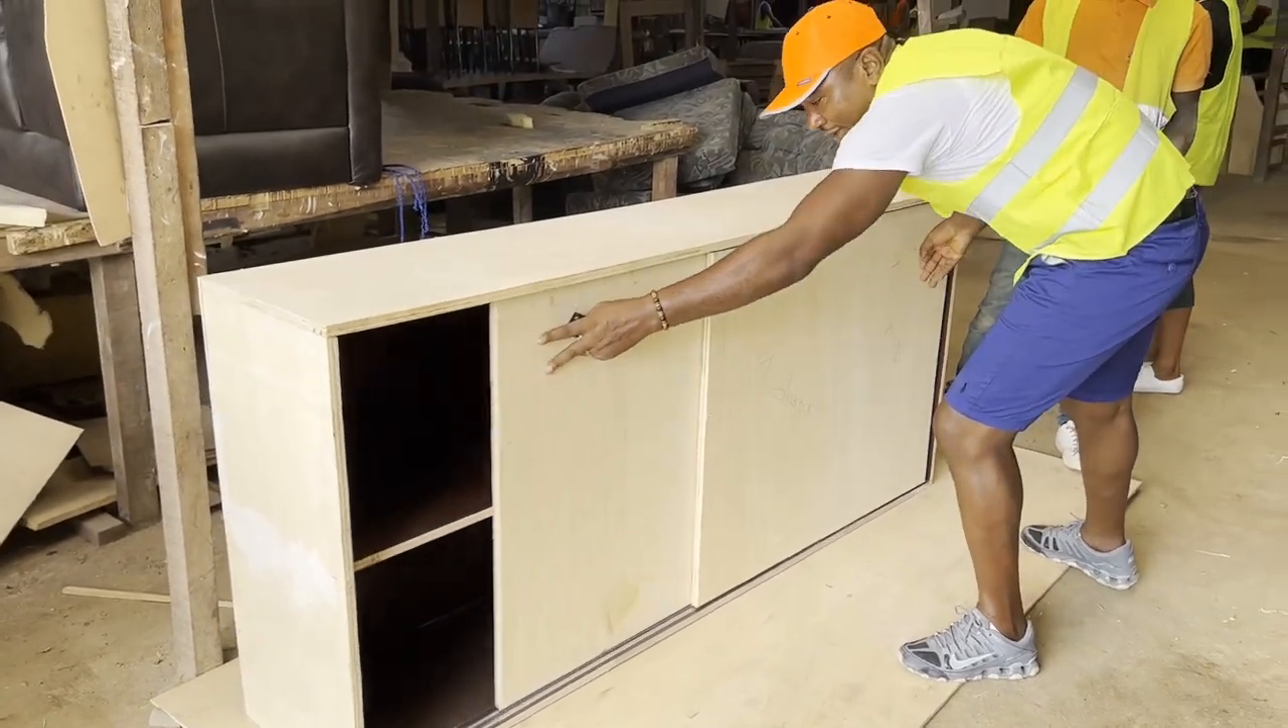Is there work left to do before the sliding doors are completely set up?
No.